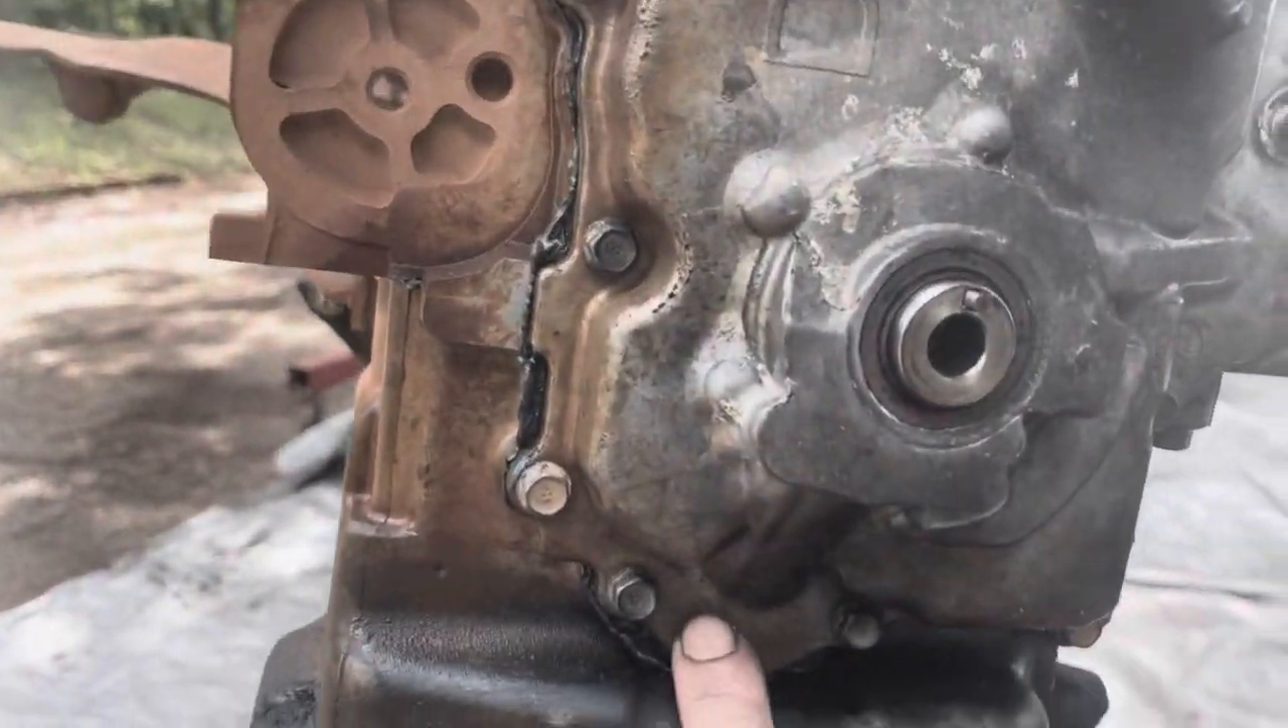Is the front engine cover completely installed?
Yes.